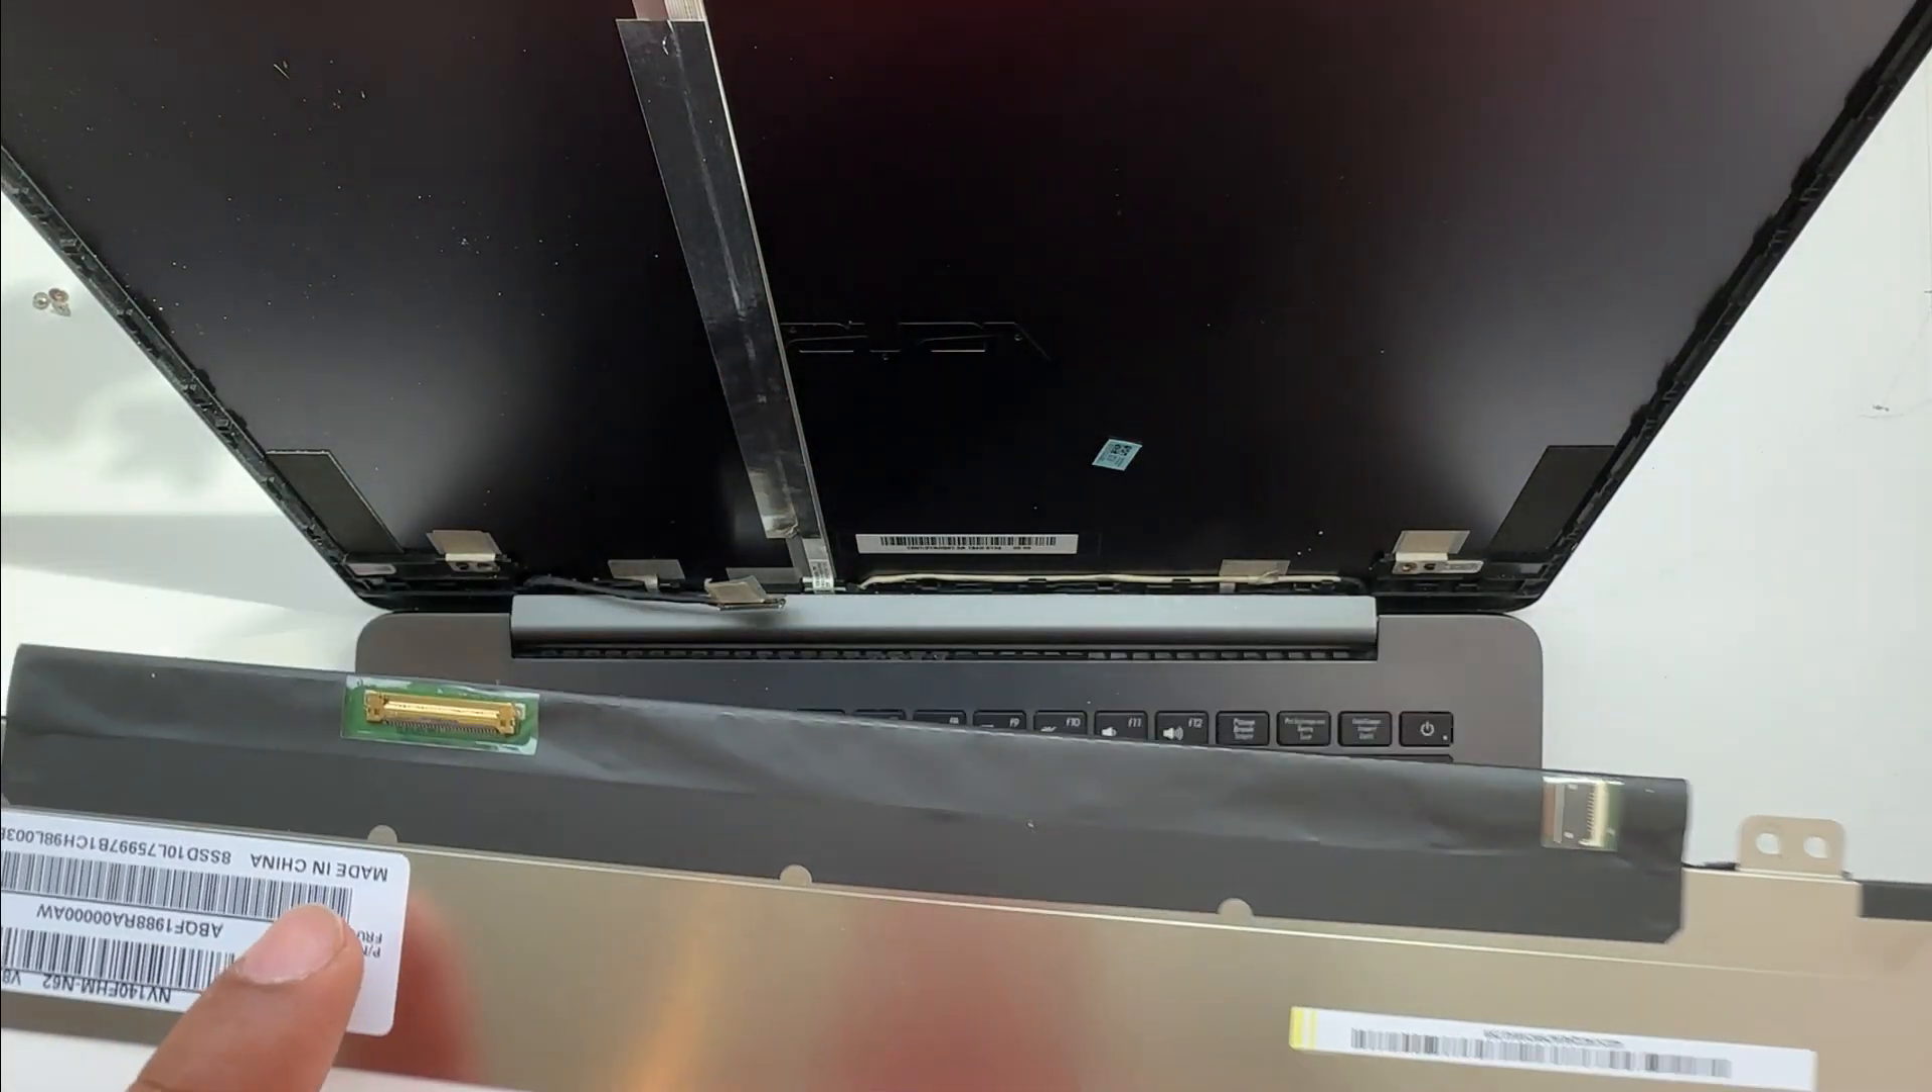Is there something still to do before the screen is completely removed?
No.